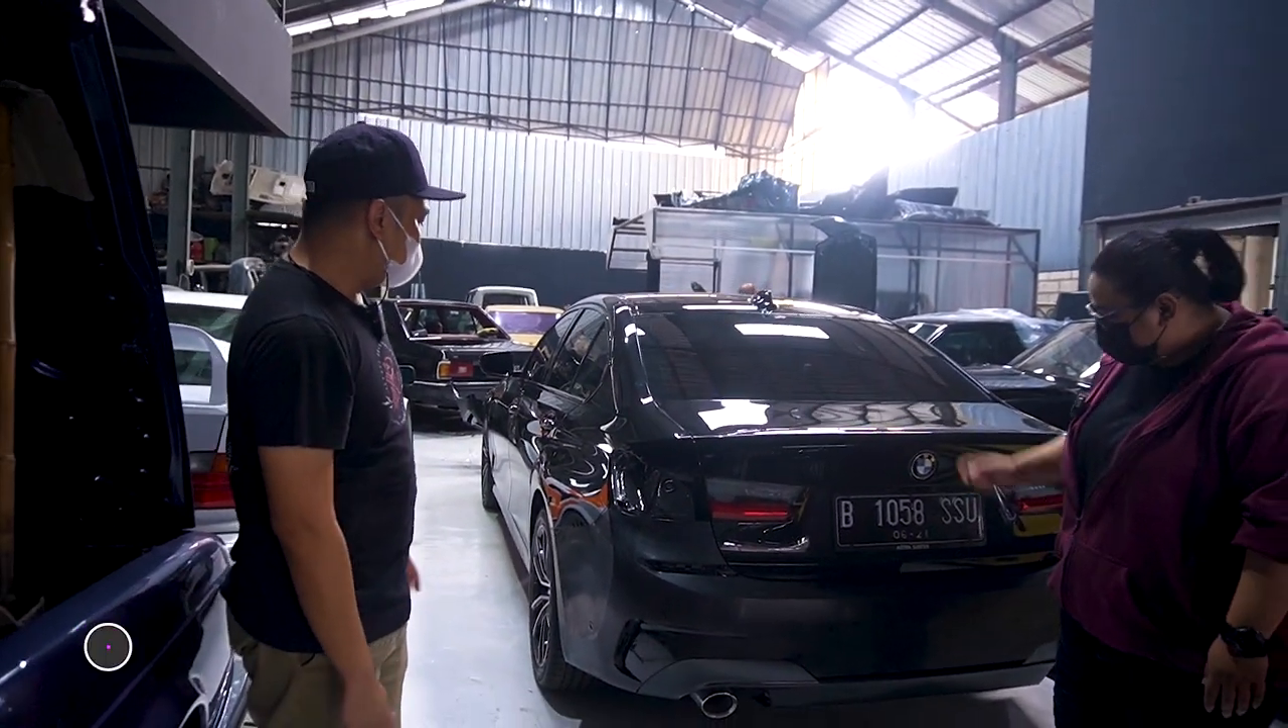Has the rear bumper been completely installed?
Yes.